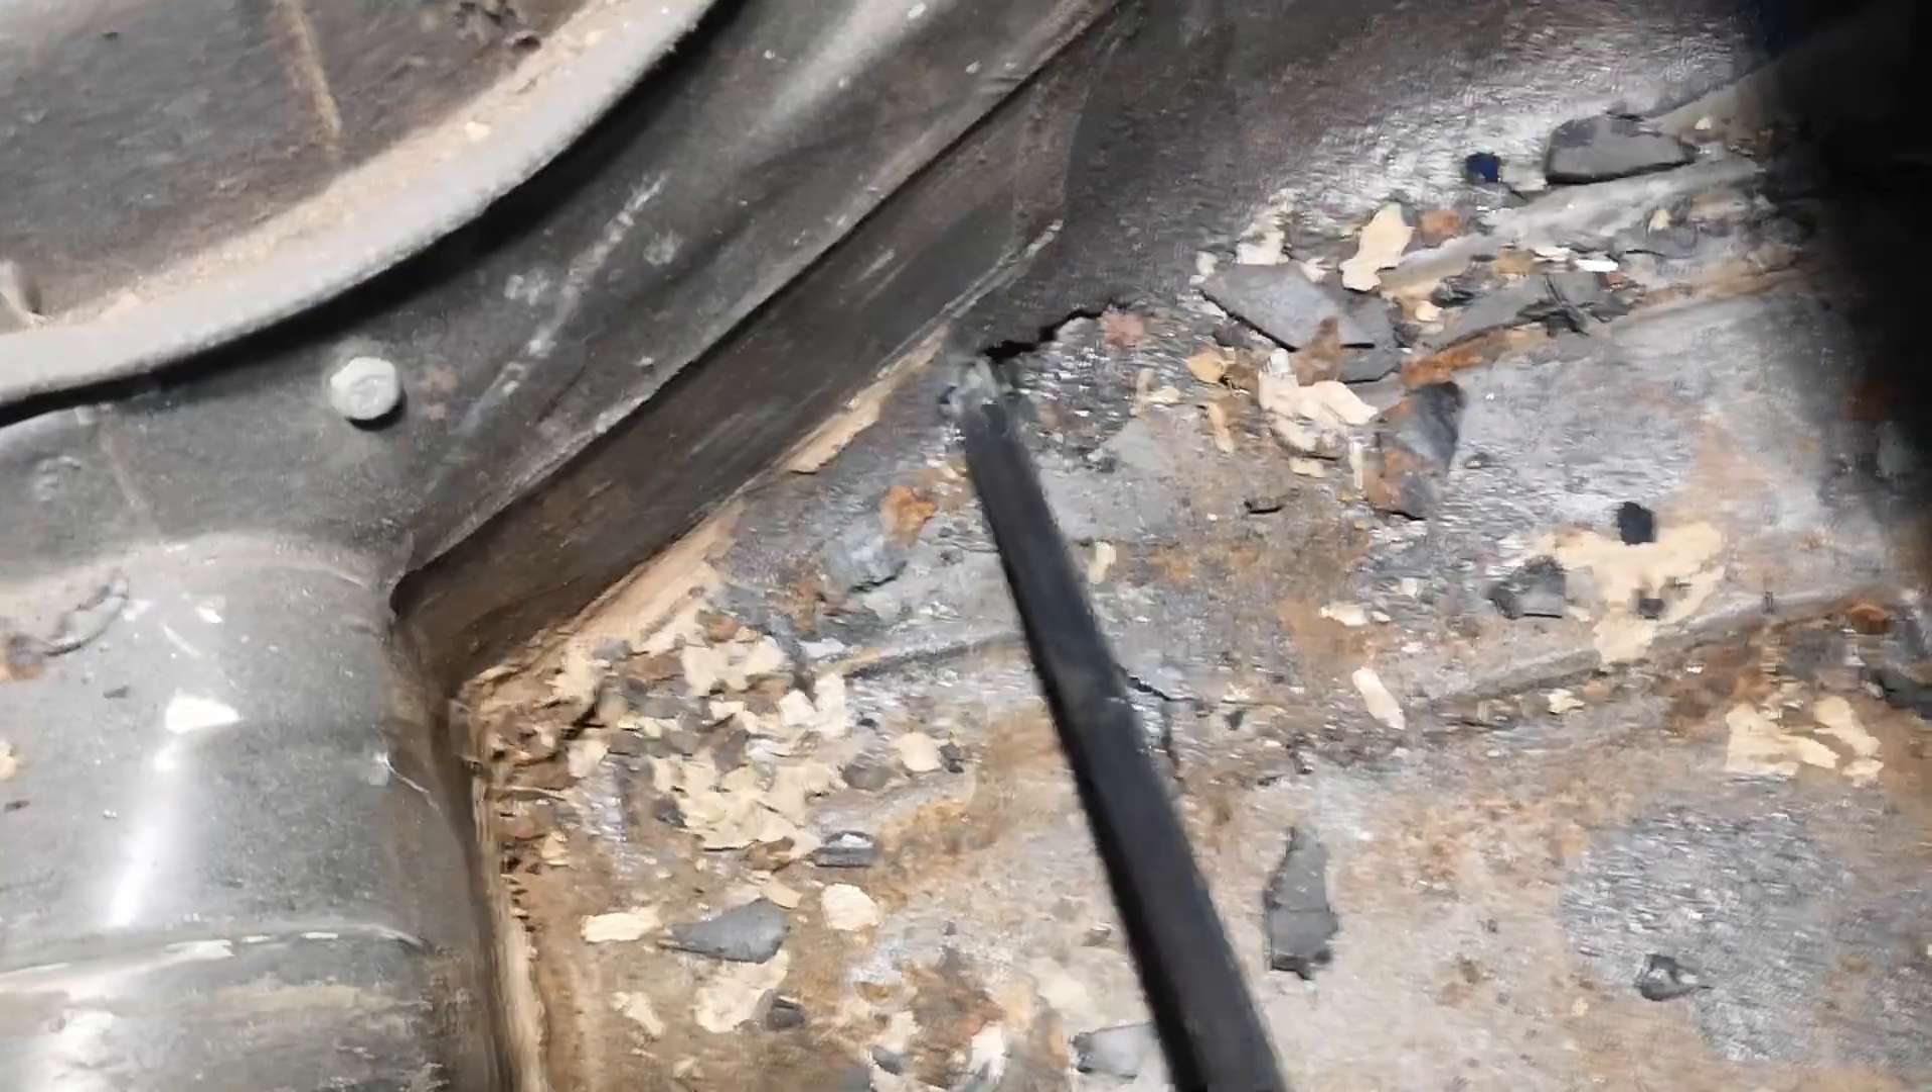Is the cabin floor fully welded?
No.